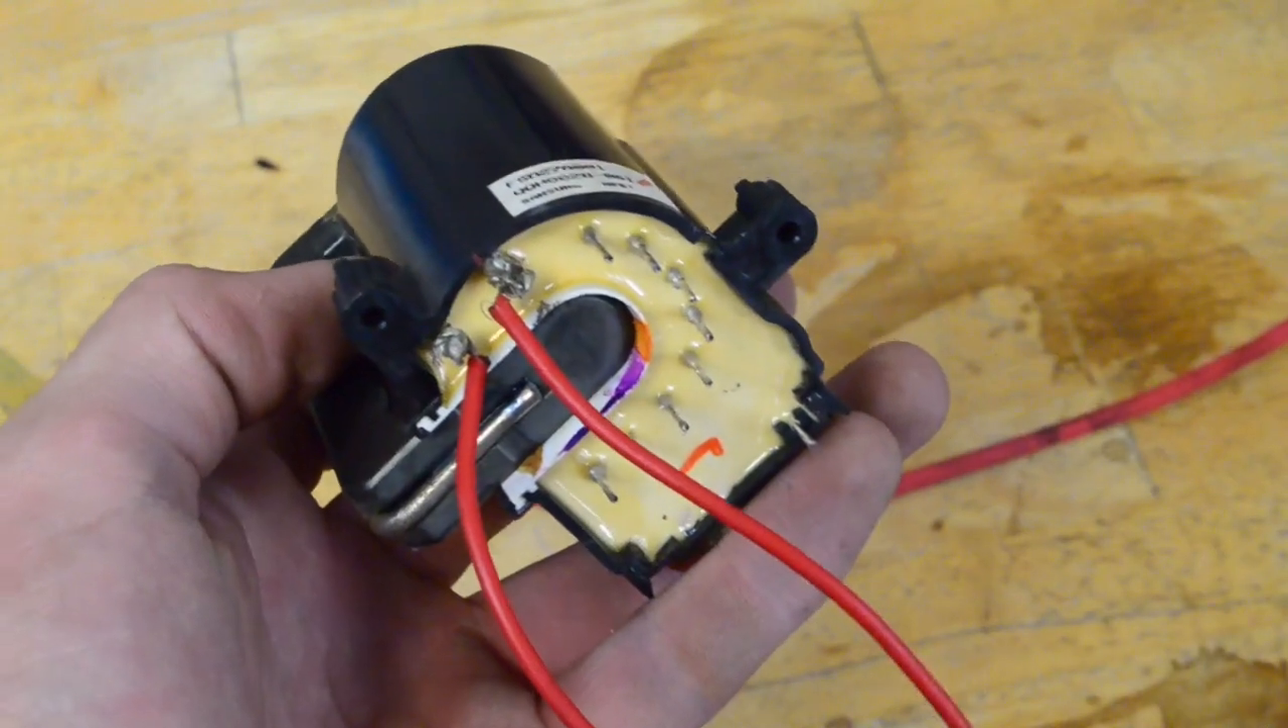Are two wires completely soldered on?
Yes.